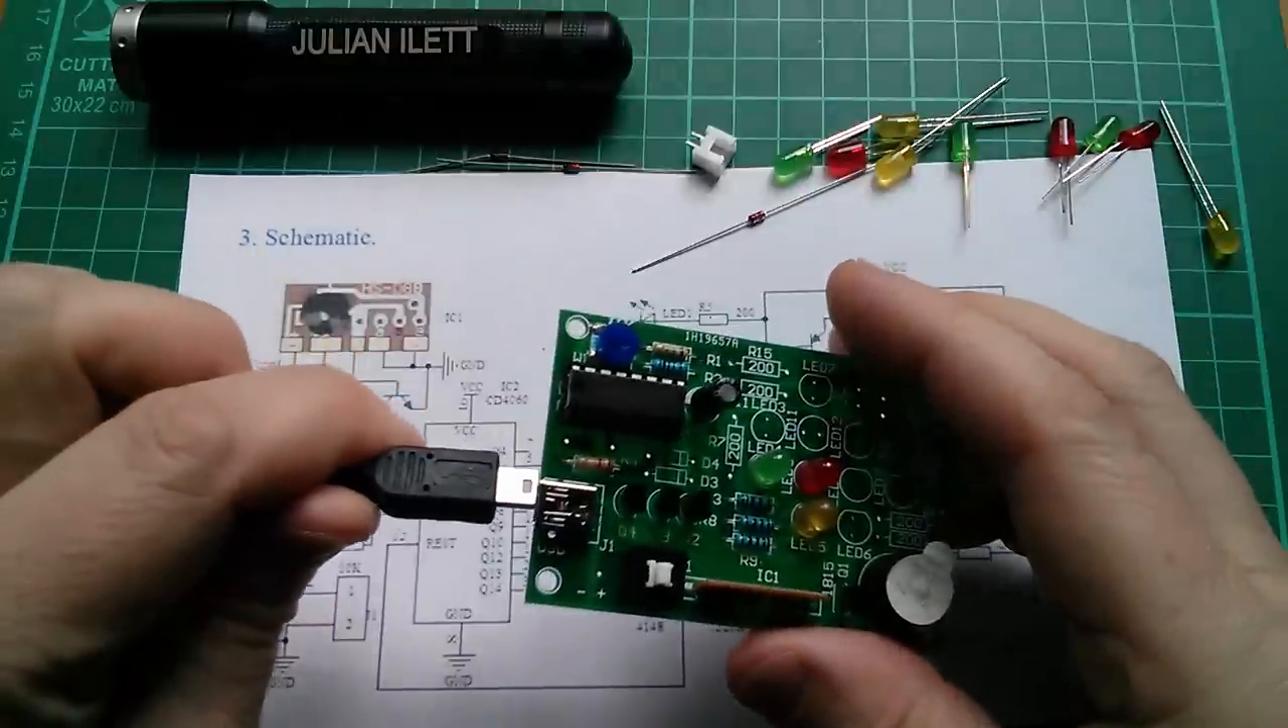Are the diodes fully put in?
No.